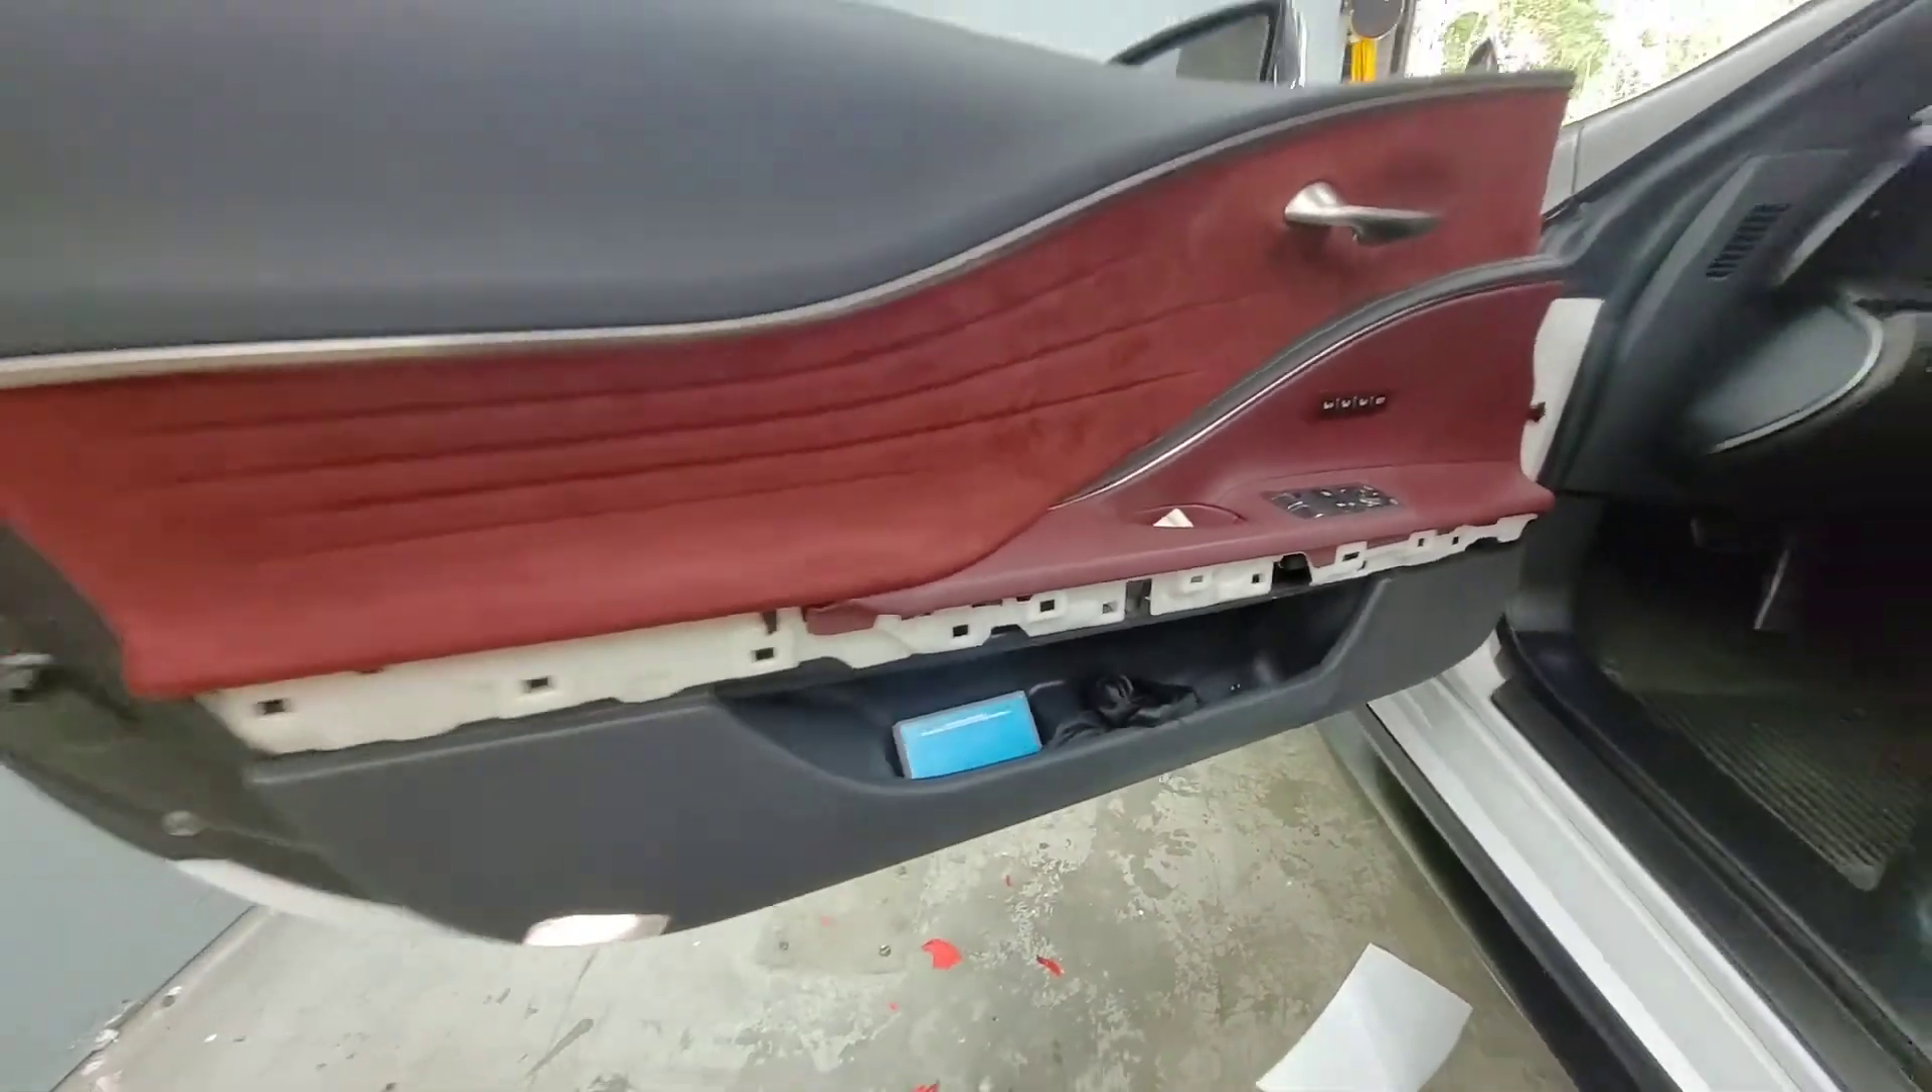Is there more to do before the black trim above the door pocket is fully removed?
No.